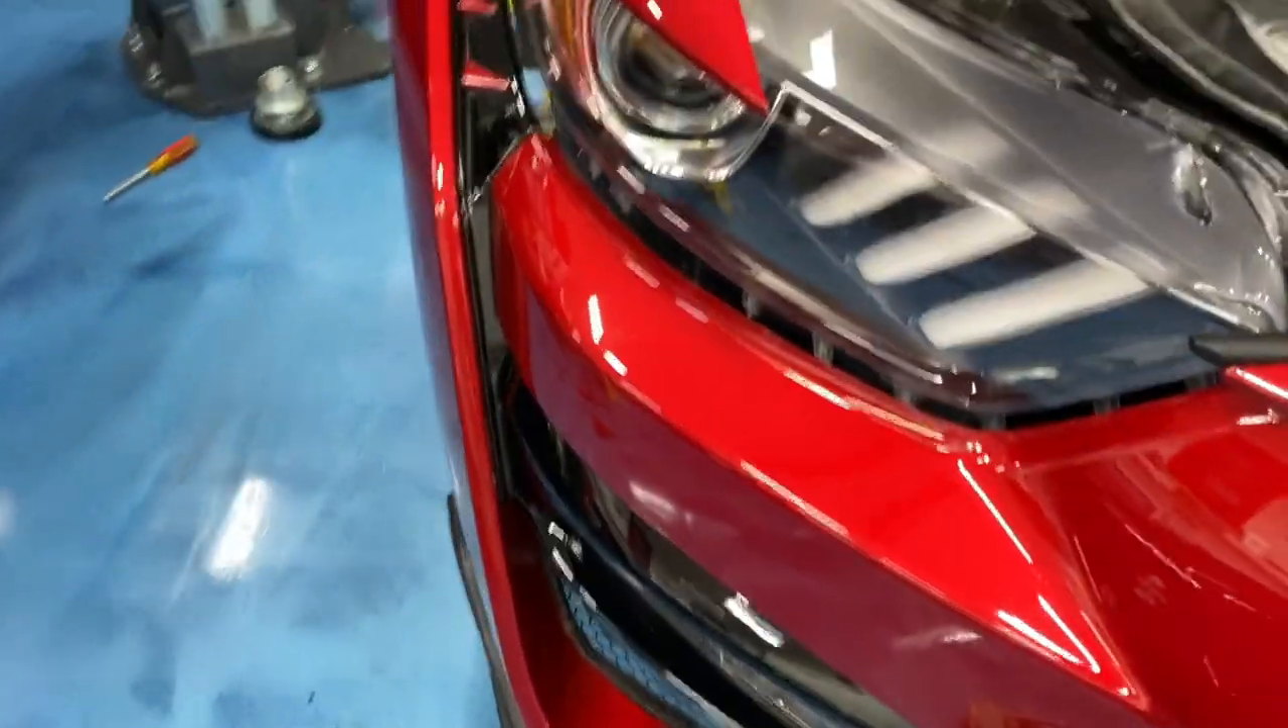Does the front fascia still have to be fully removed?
Yes.